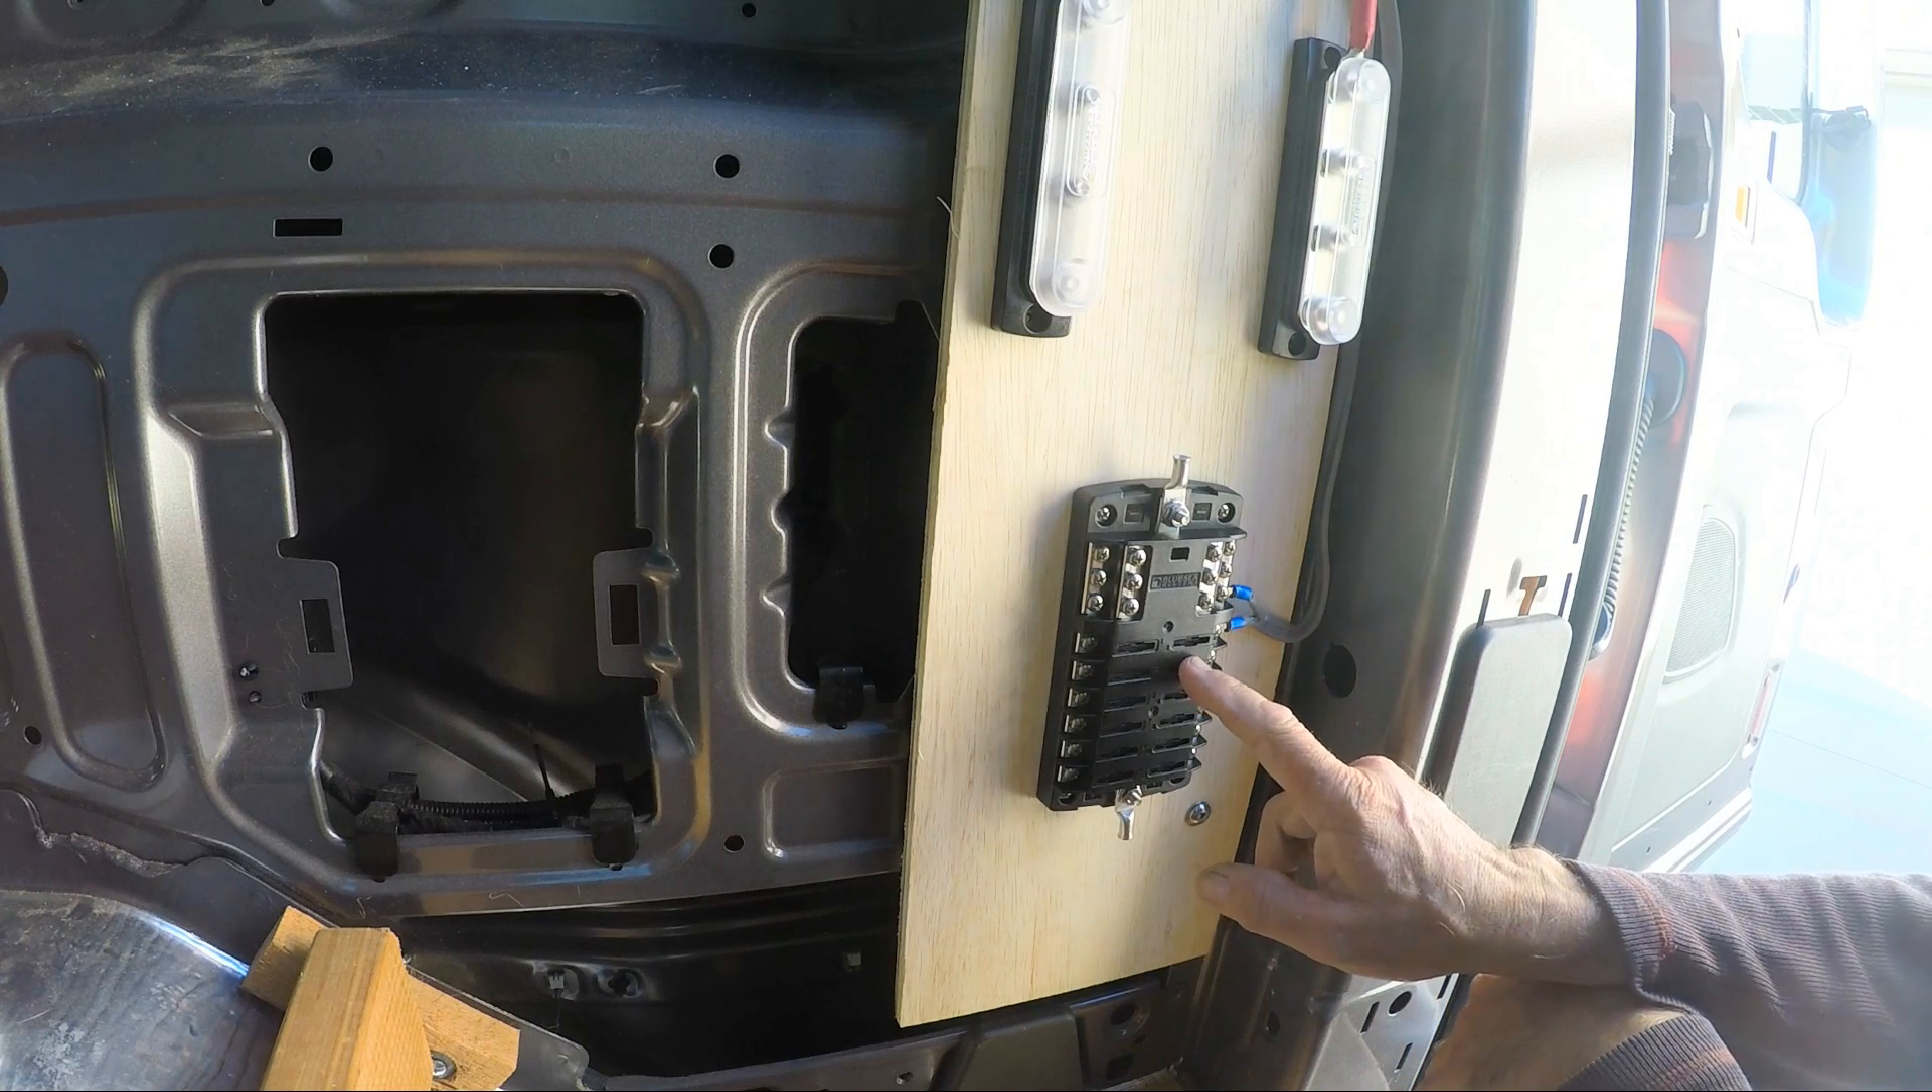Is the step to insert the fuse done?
No.